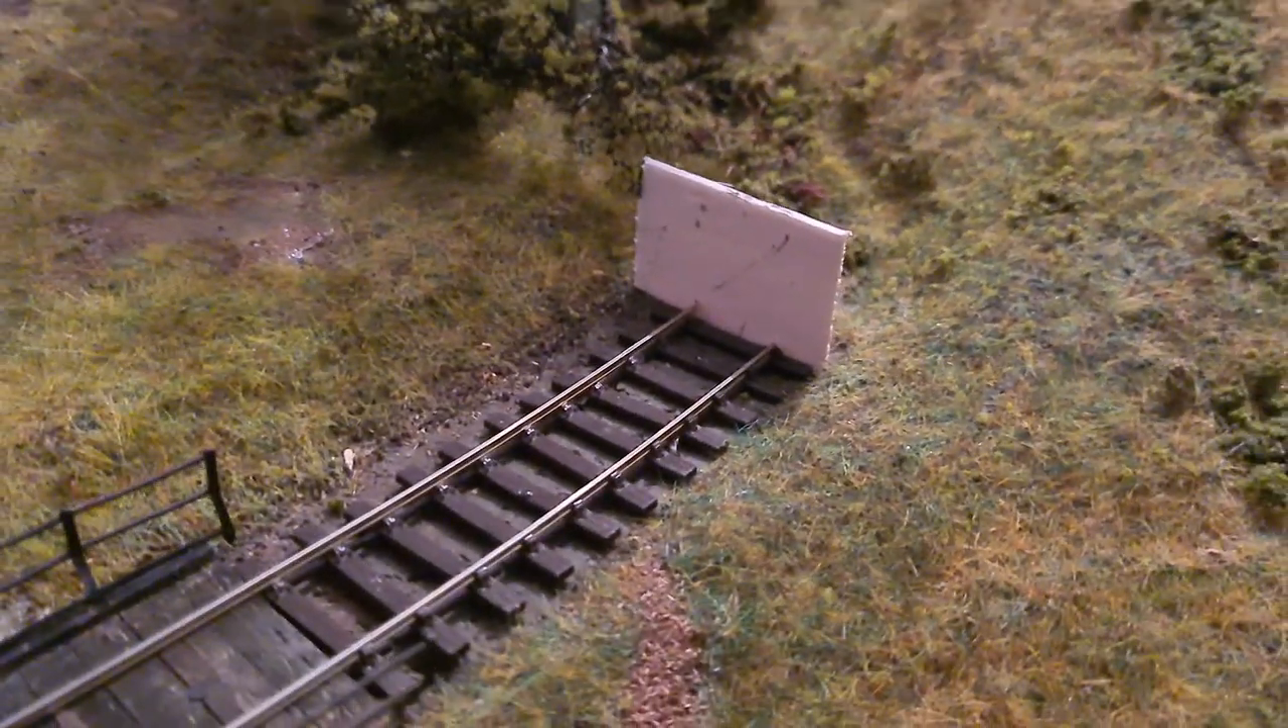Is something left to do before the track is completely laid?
No.